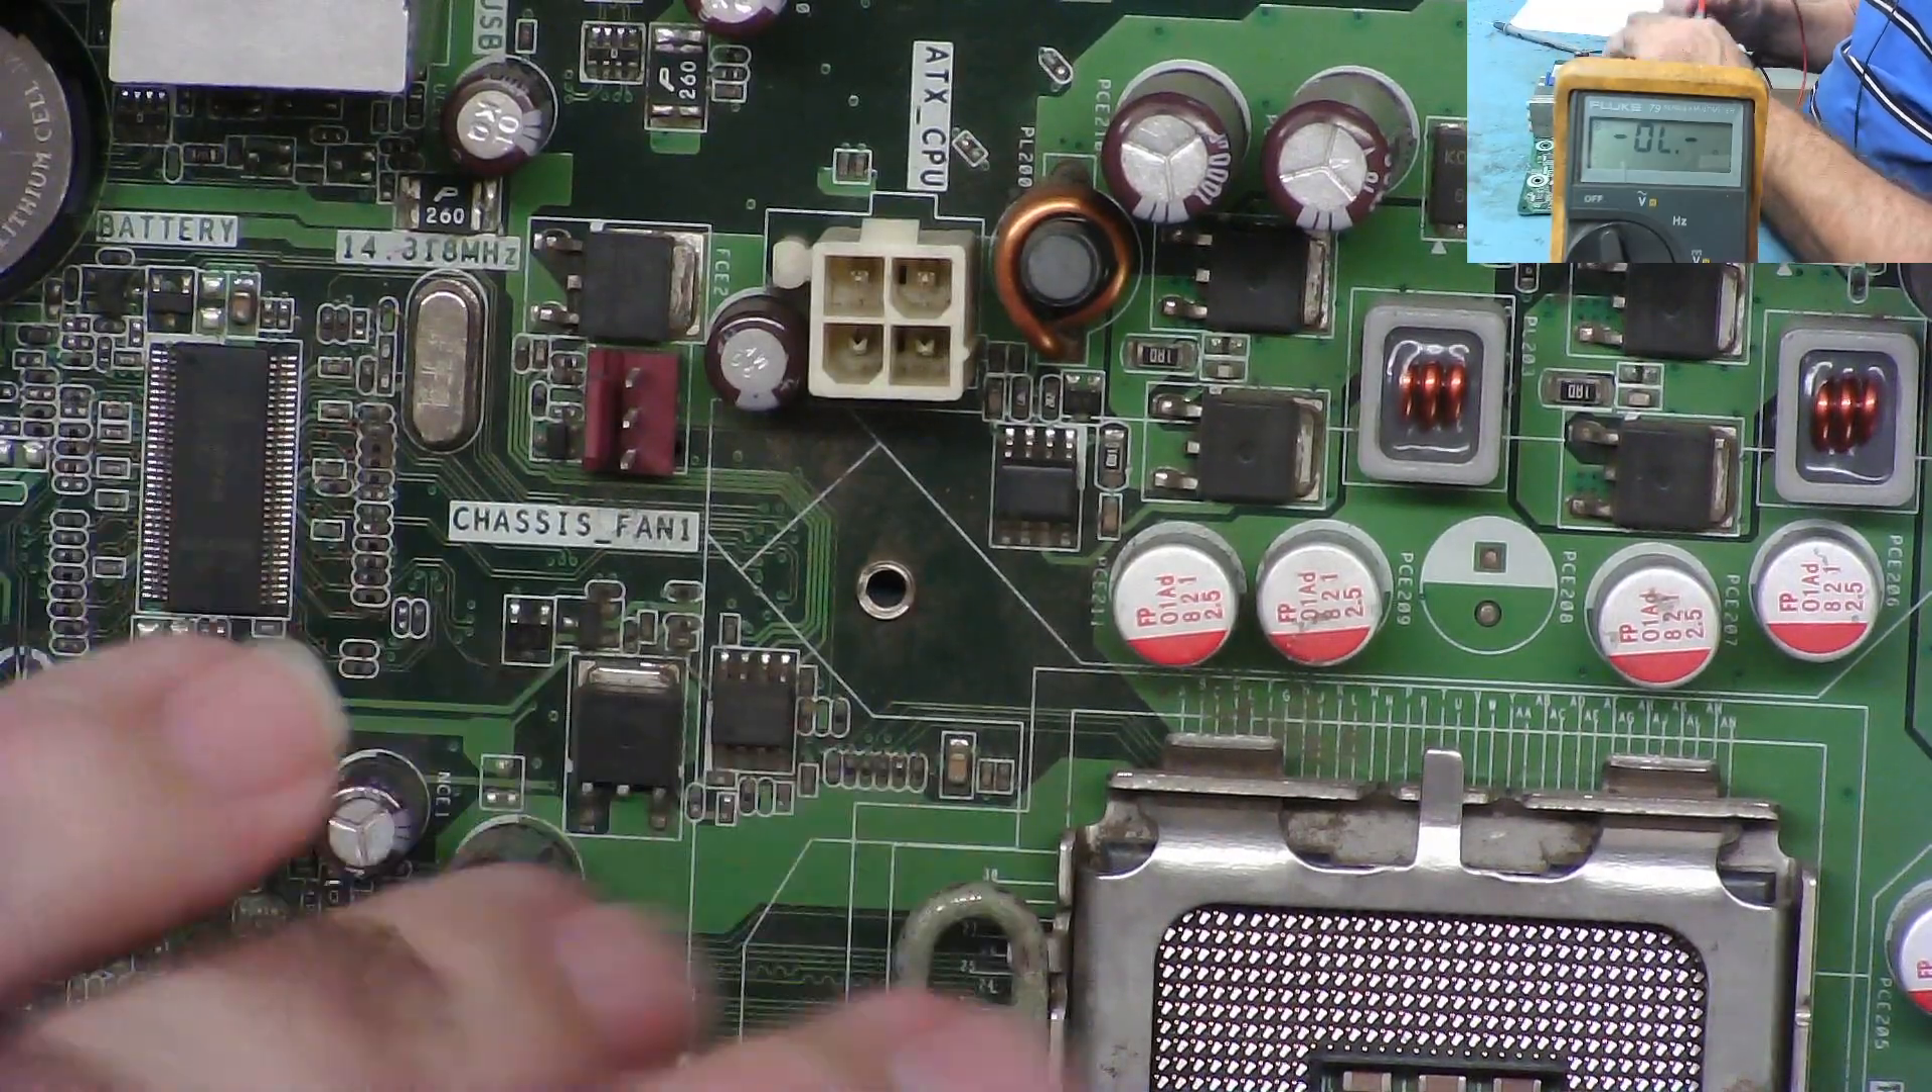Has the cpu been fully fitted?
No.